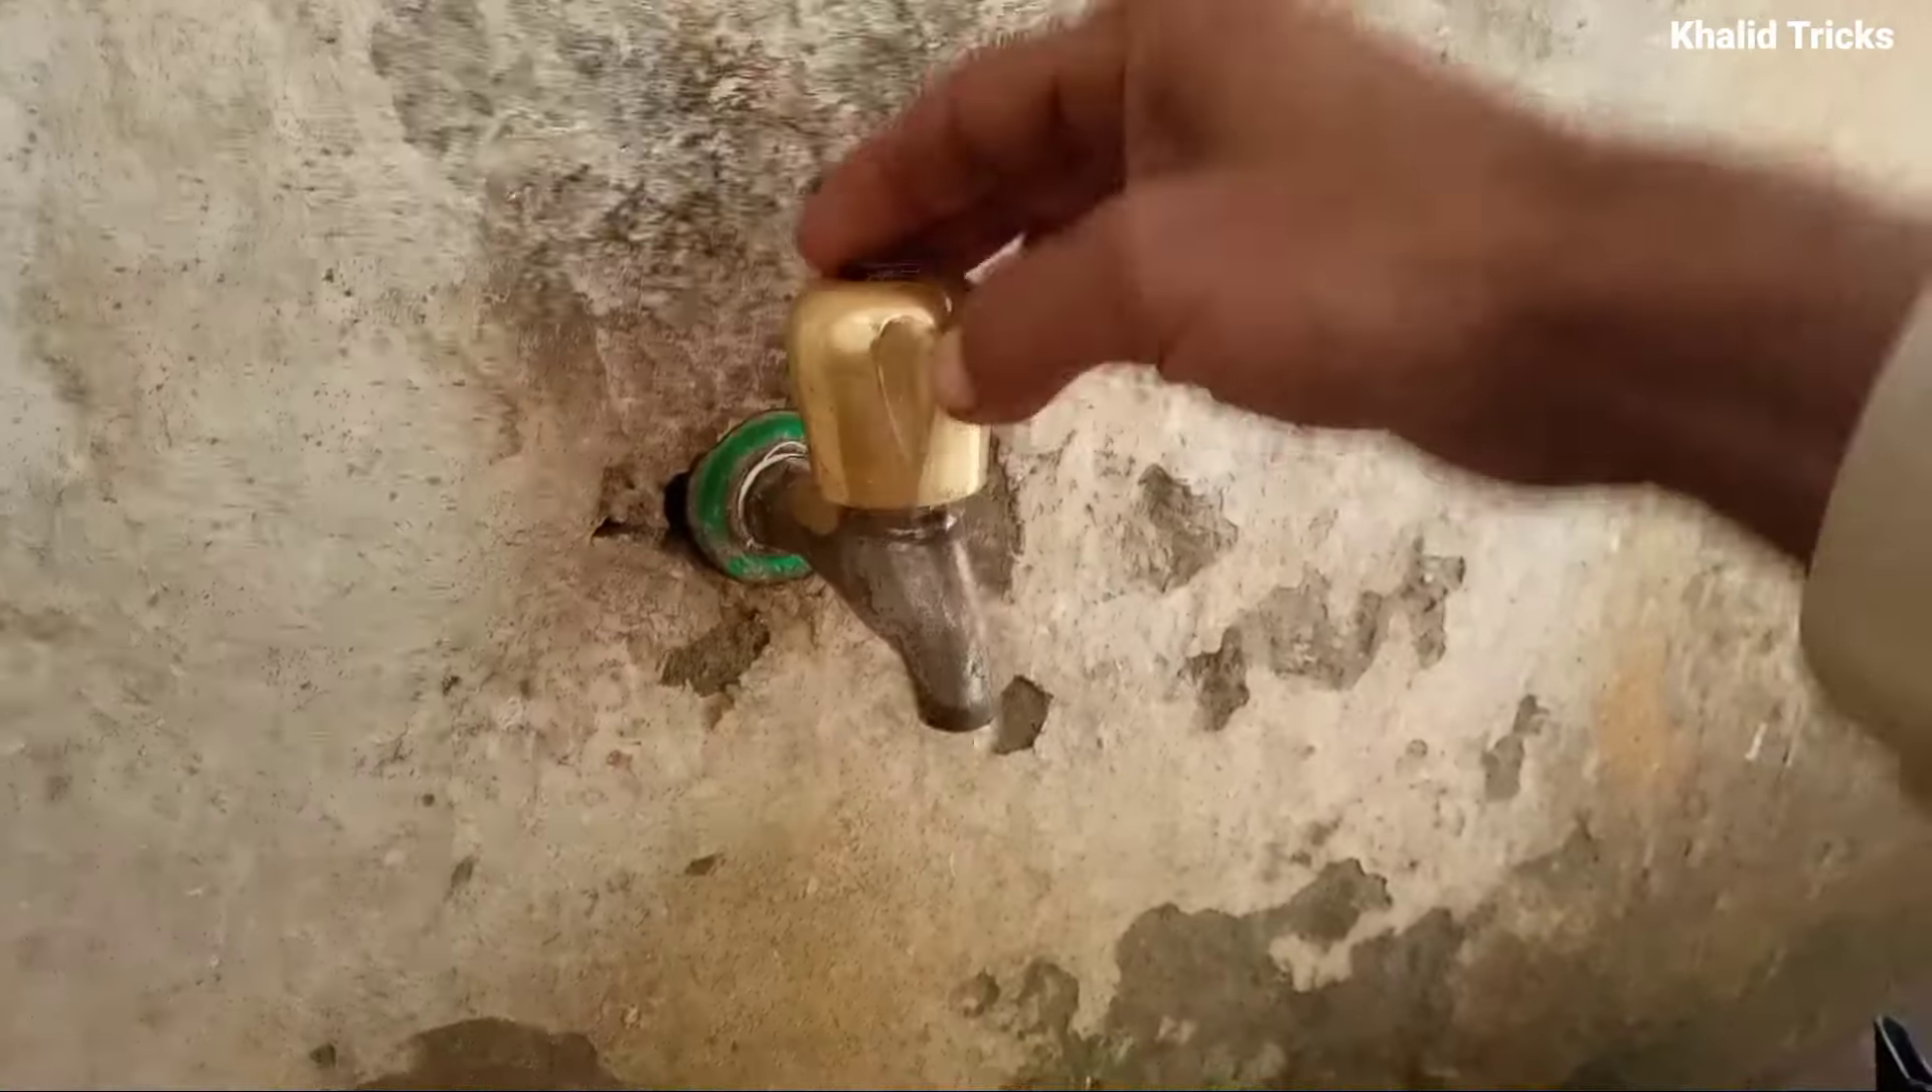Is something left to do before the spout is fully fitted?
No.